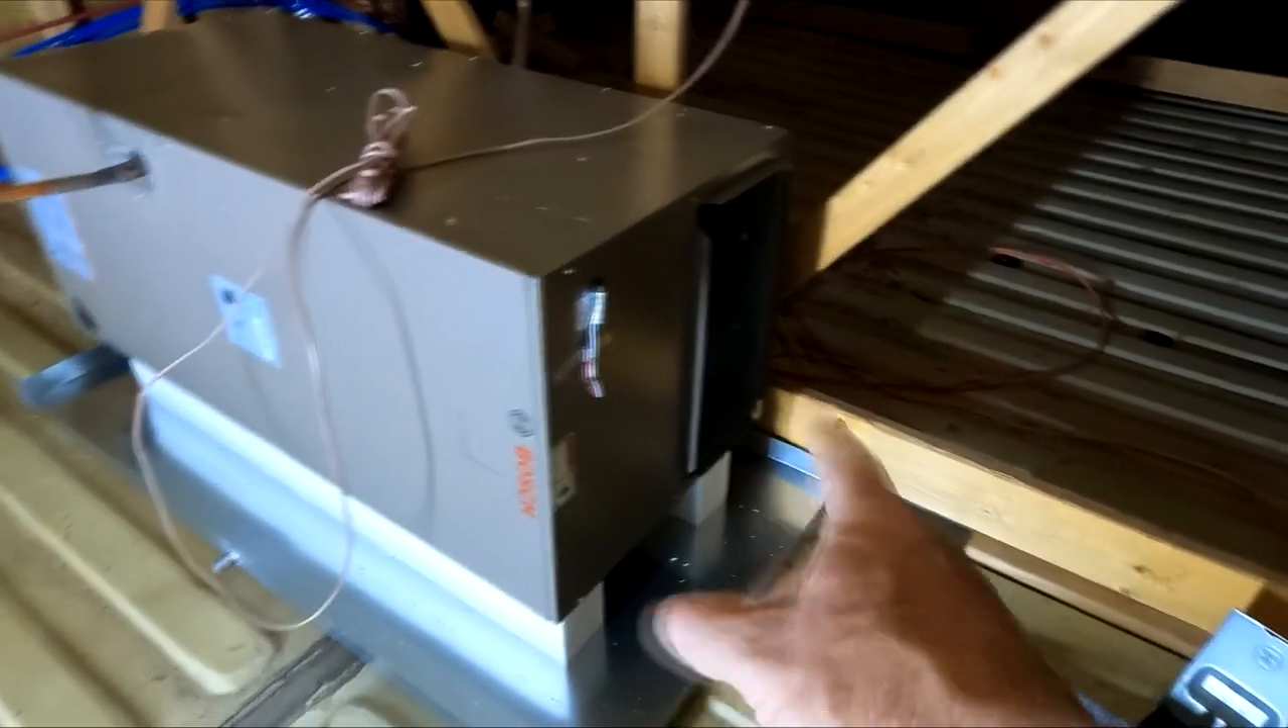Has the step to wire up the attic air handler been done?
No.